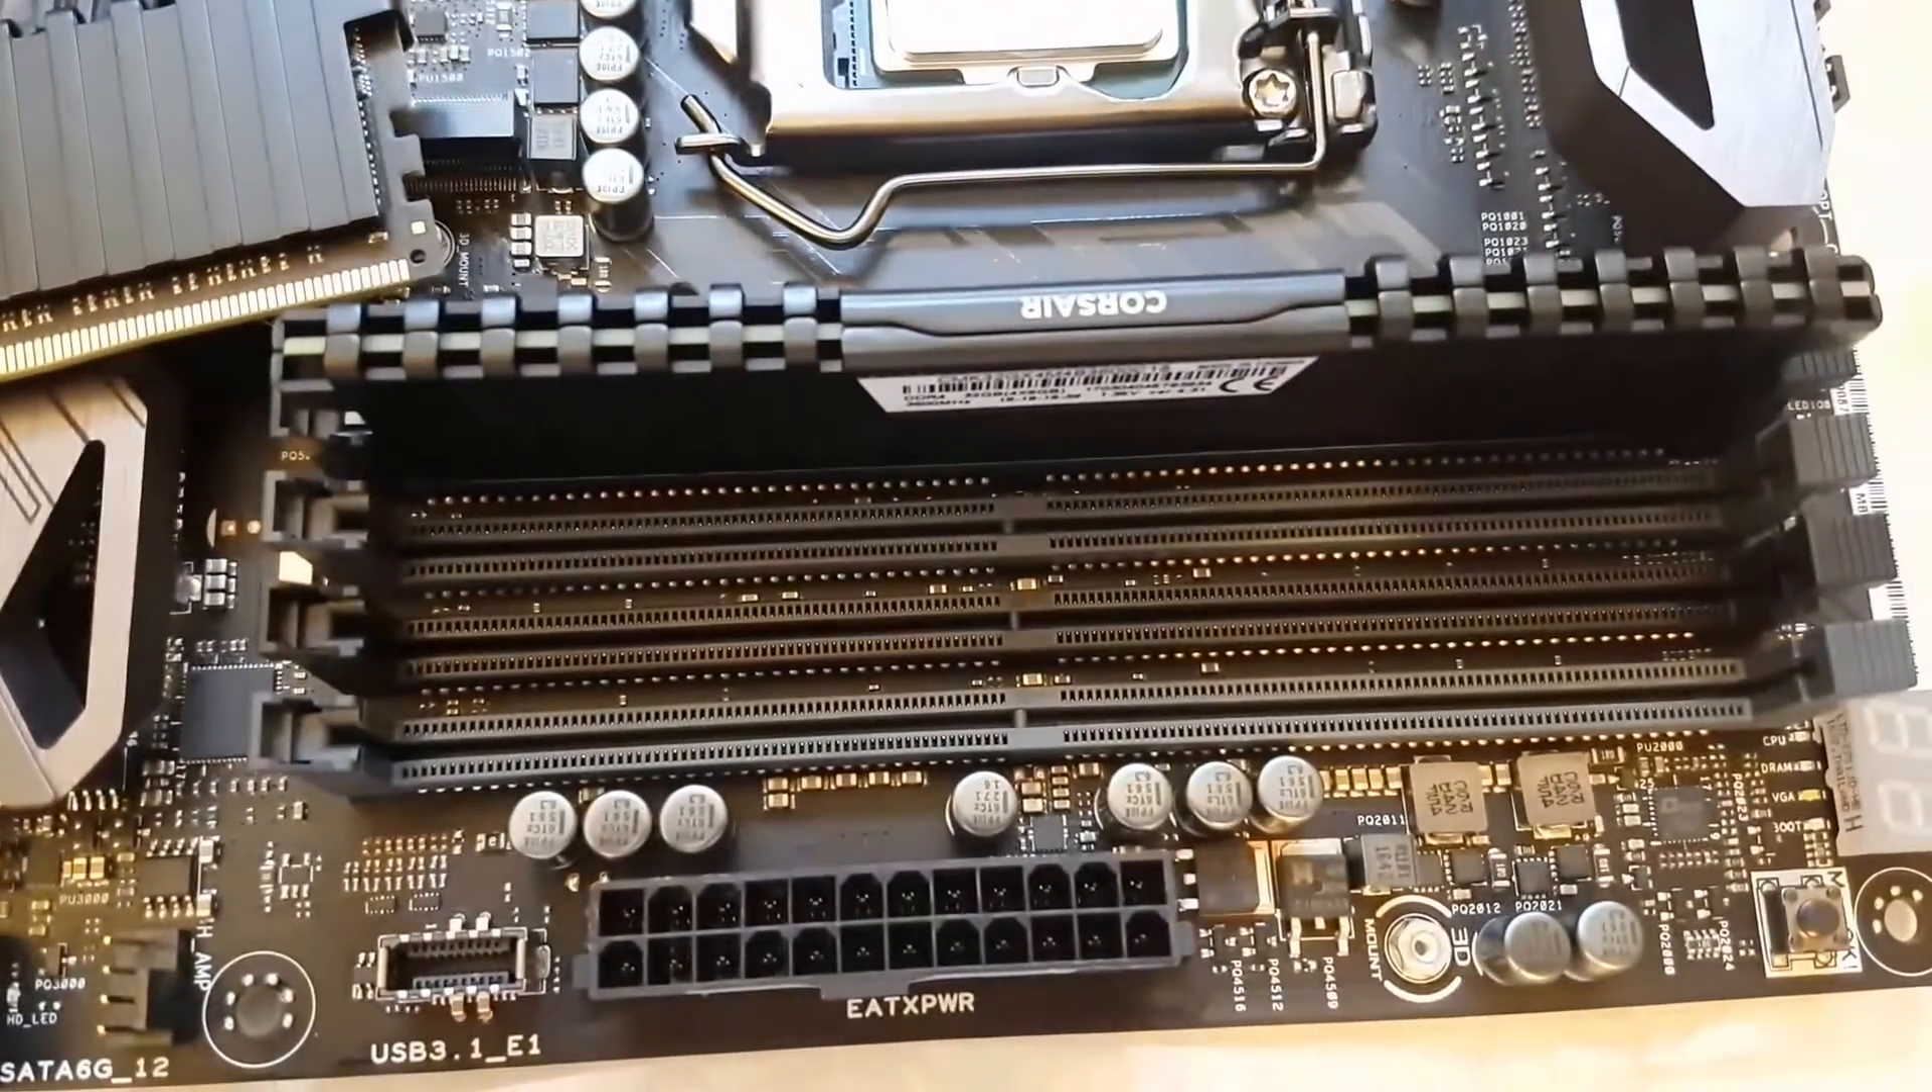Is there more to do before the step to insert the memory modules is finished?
Yes.